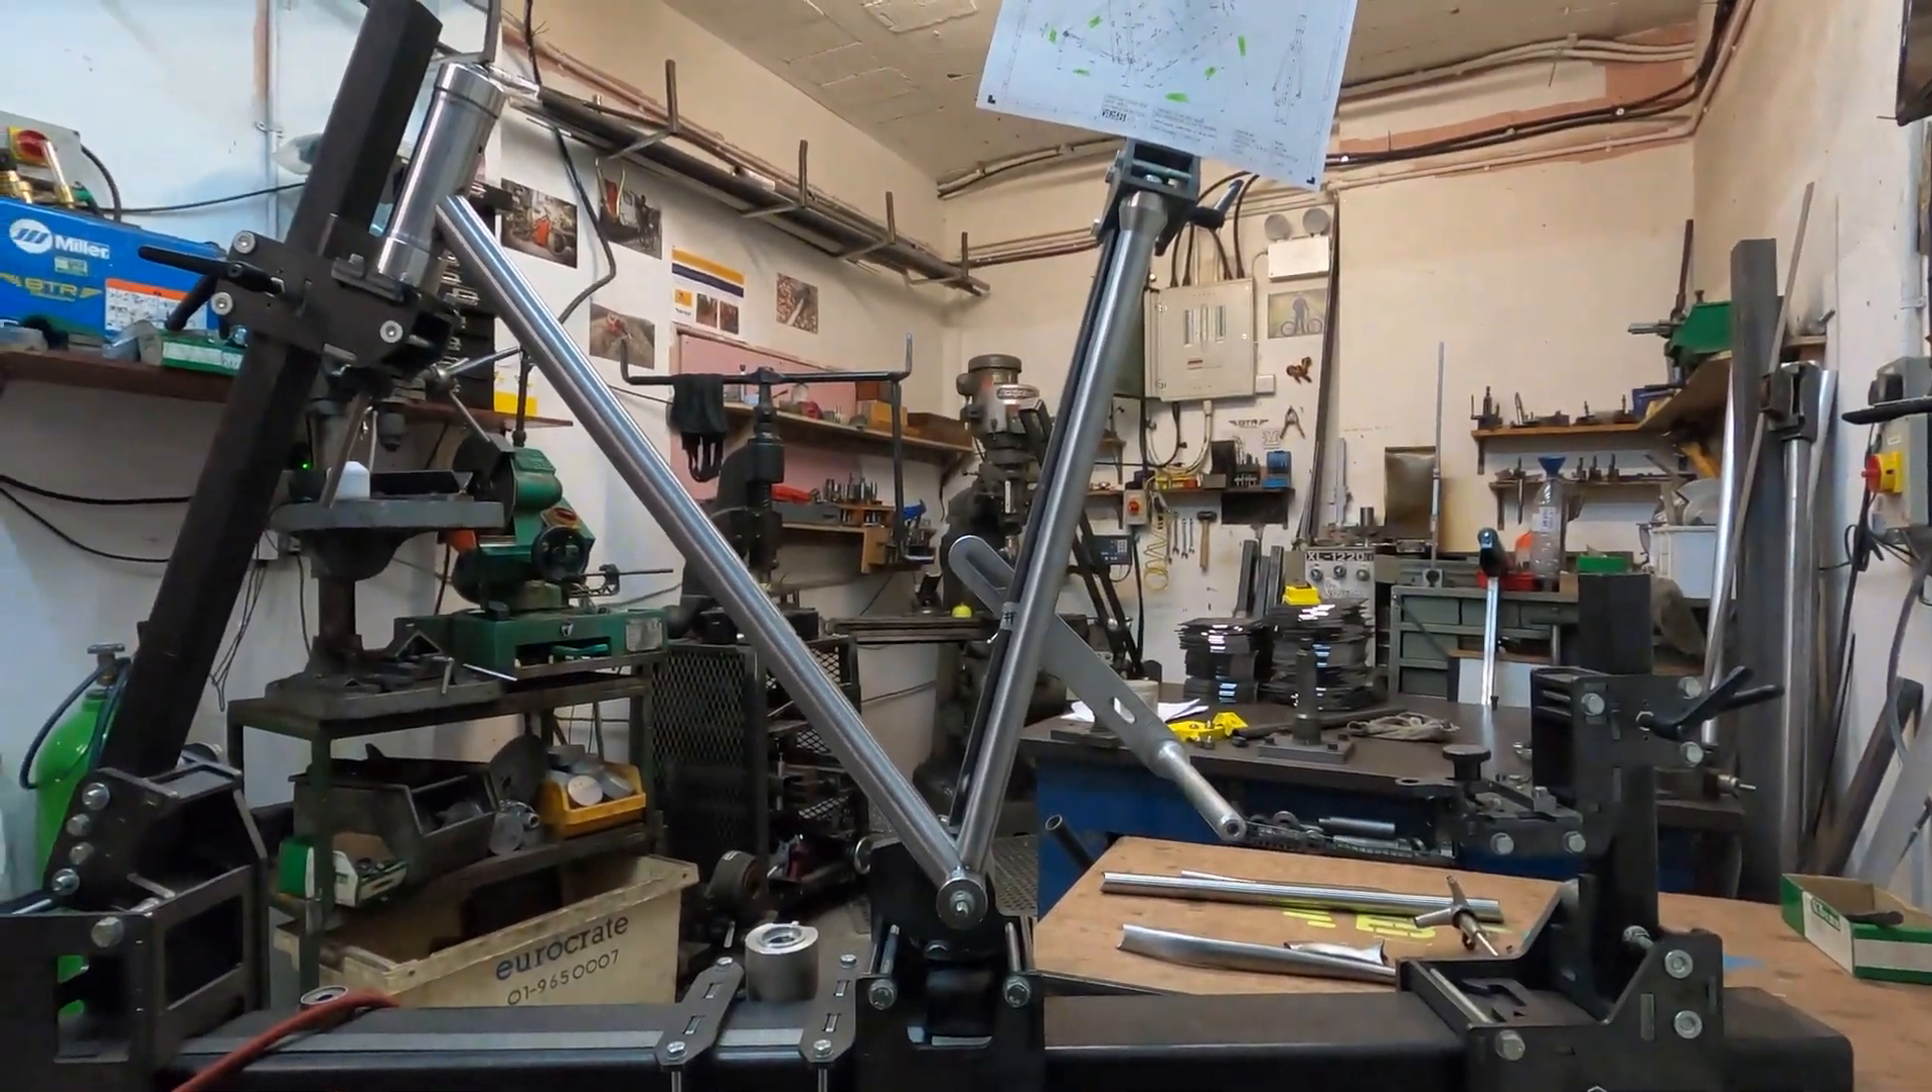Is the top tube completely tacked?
No.